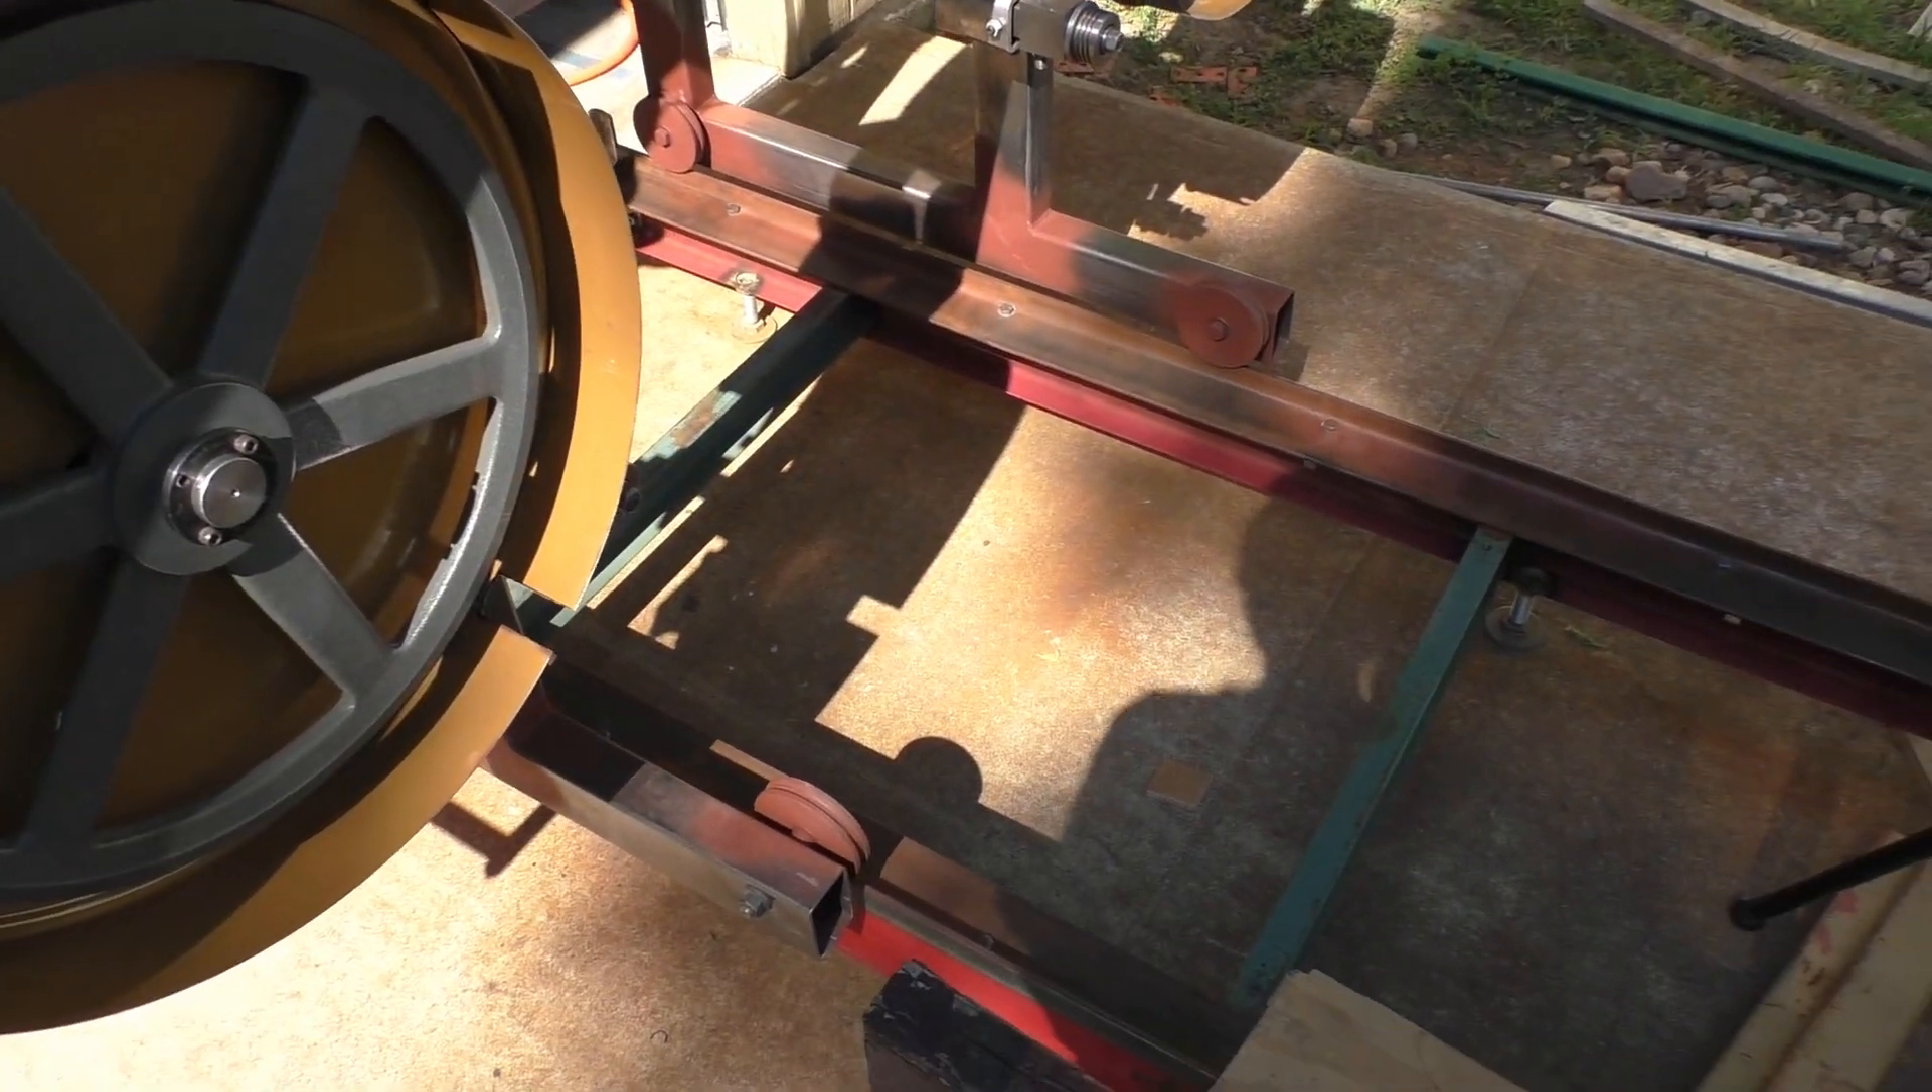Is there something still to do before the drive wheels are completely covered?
Yes.